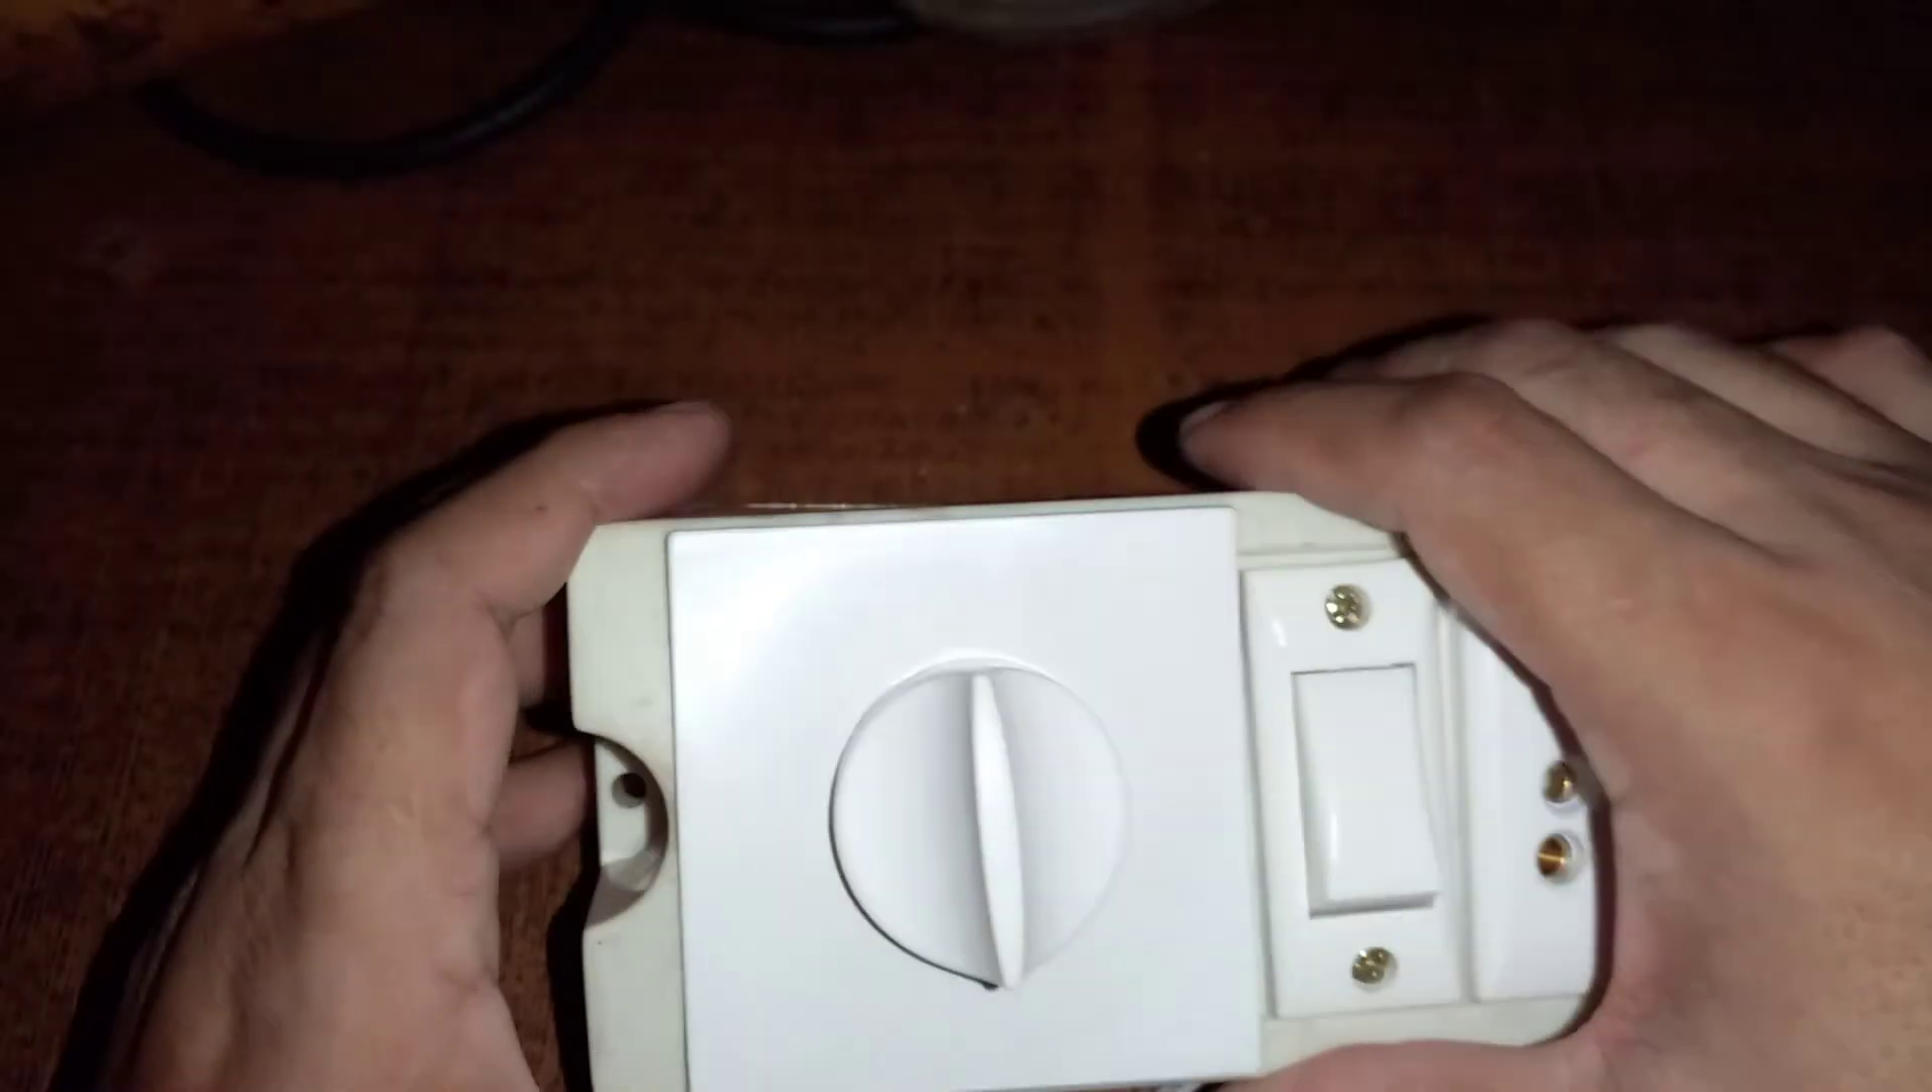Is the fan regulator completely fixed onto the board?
Yes.